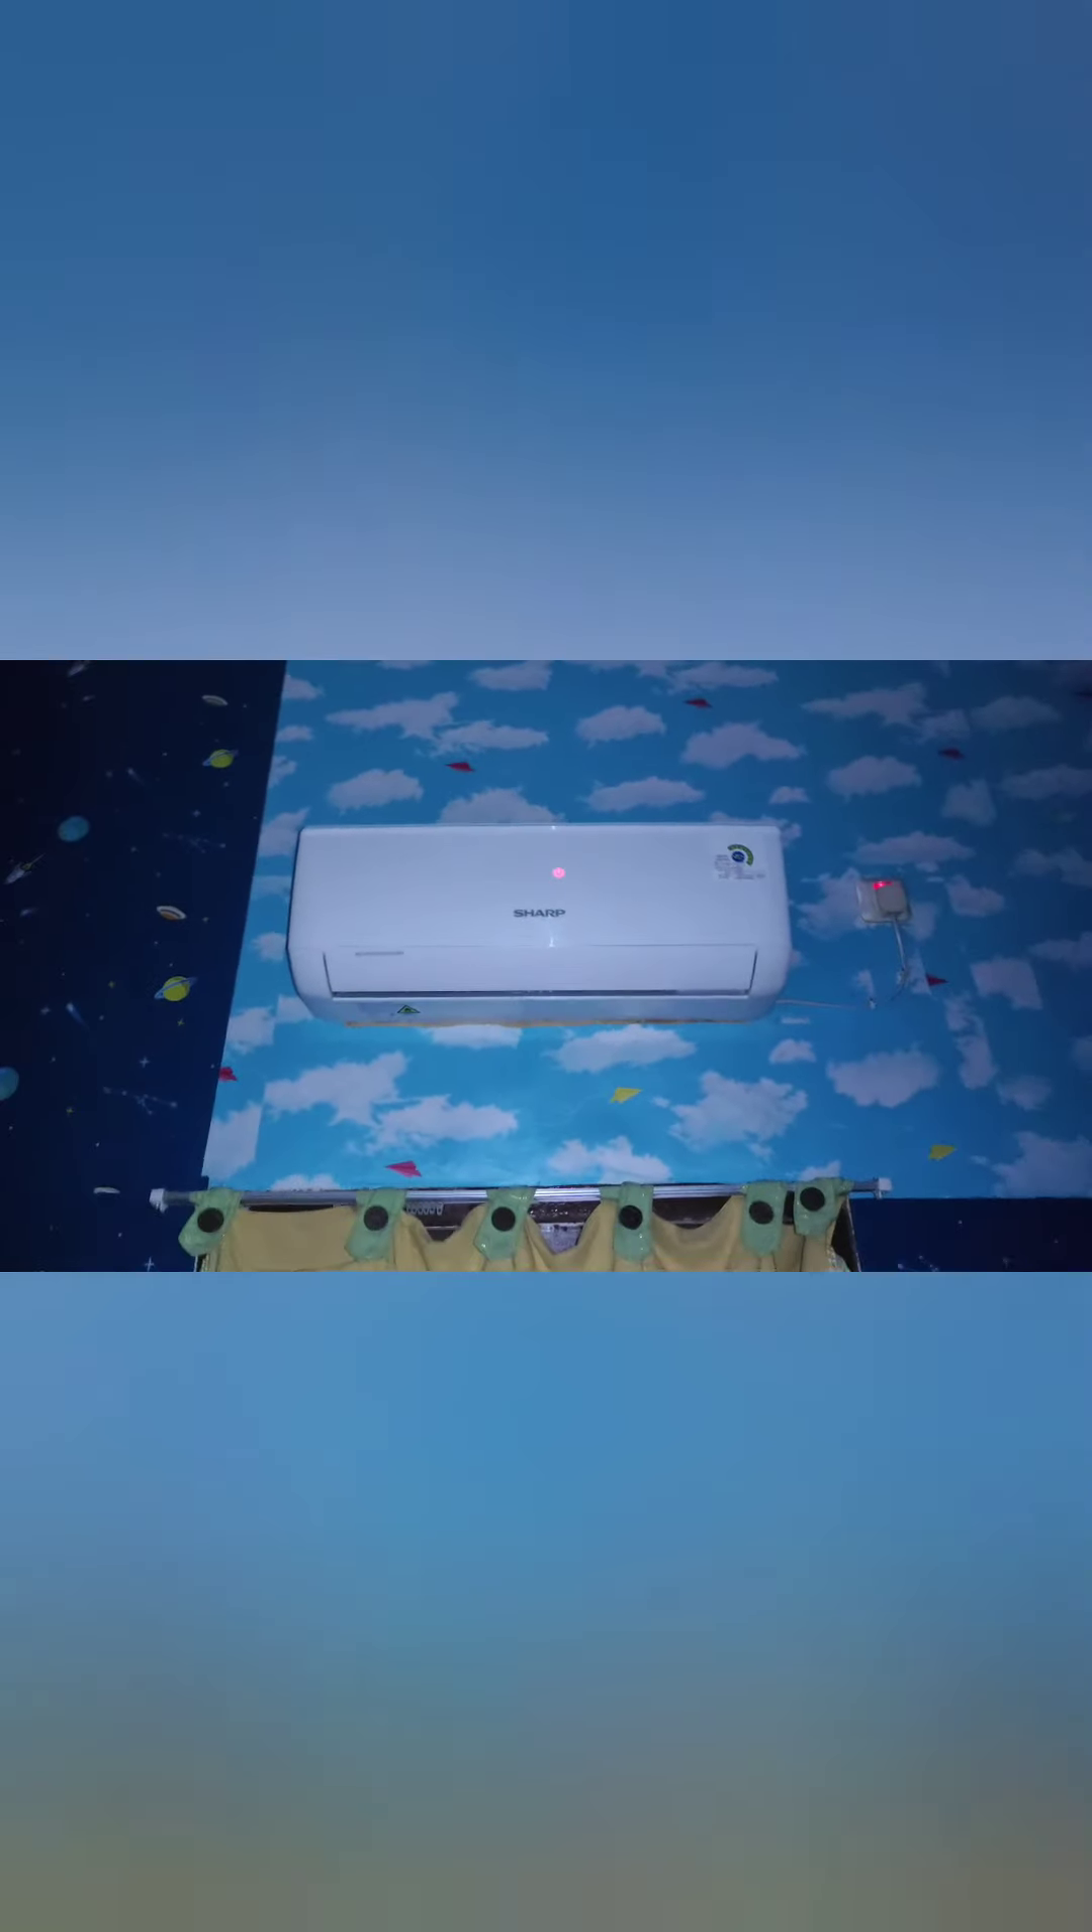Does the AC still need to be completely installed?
No.